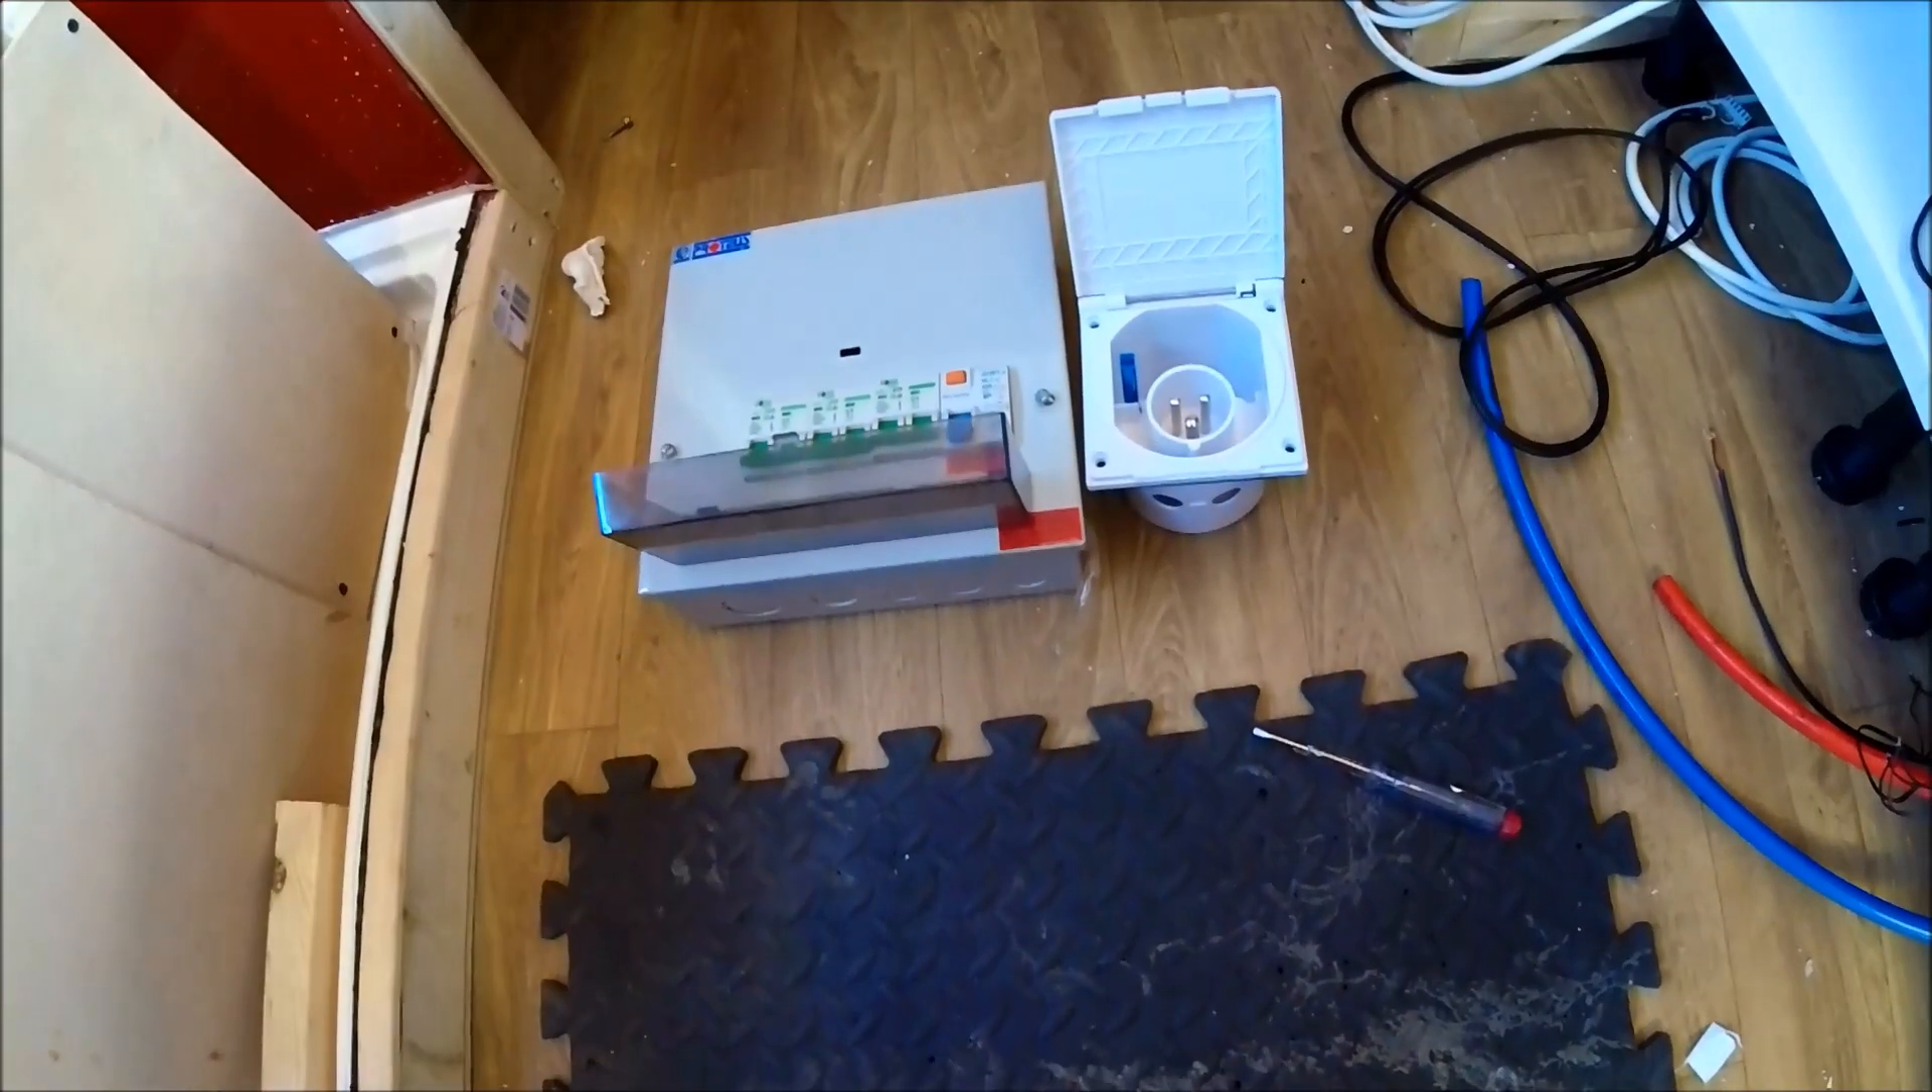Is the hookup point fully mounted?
No.